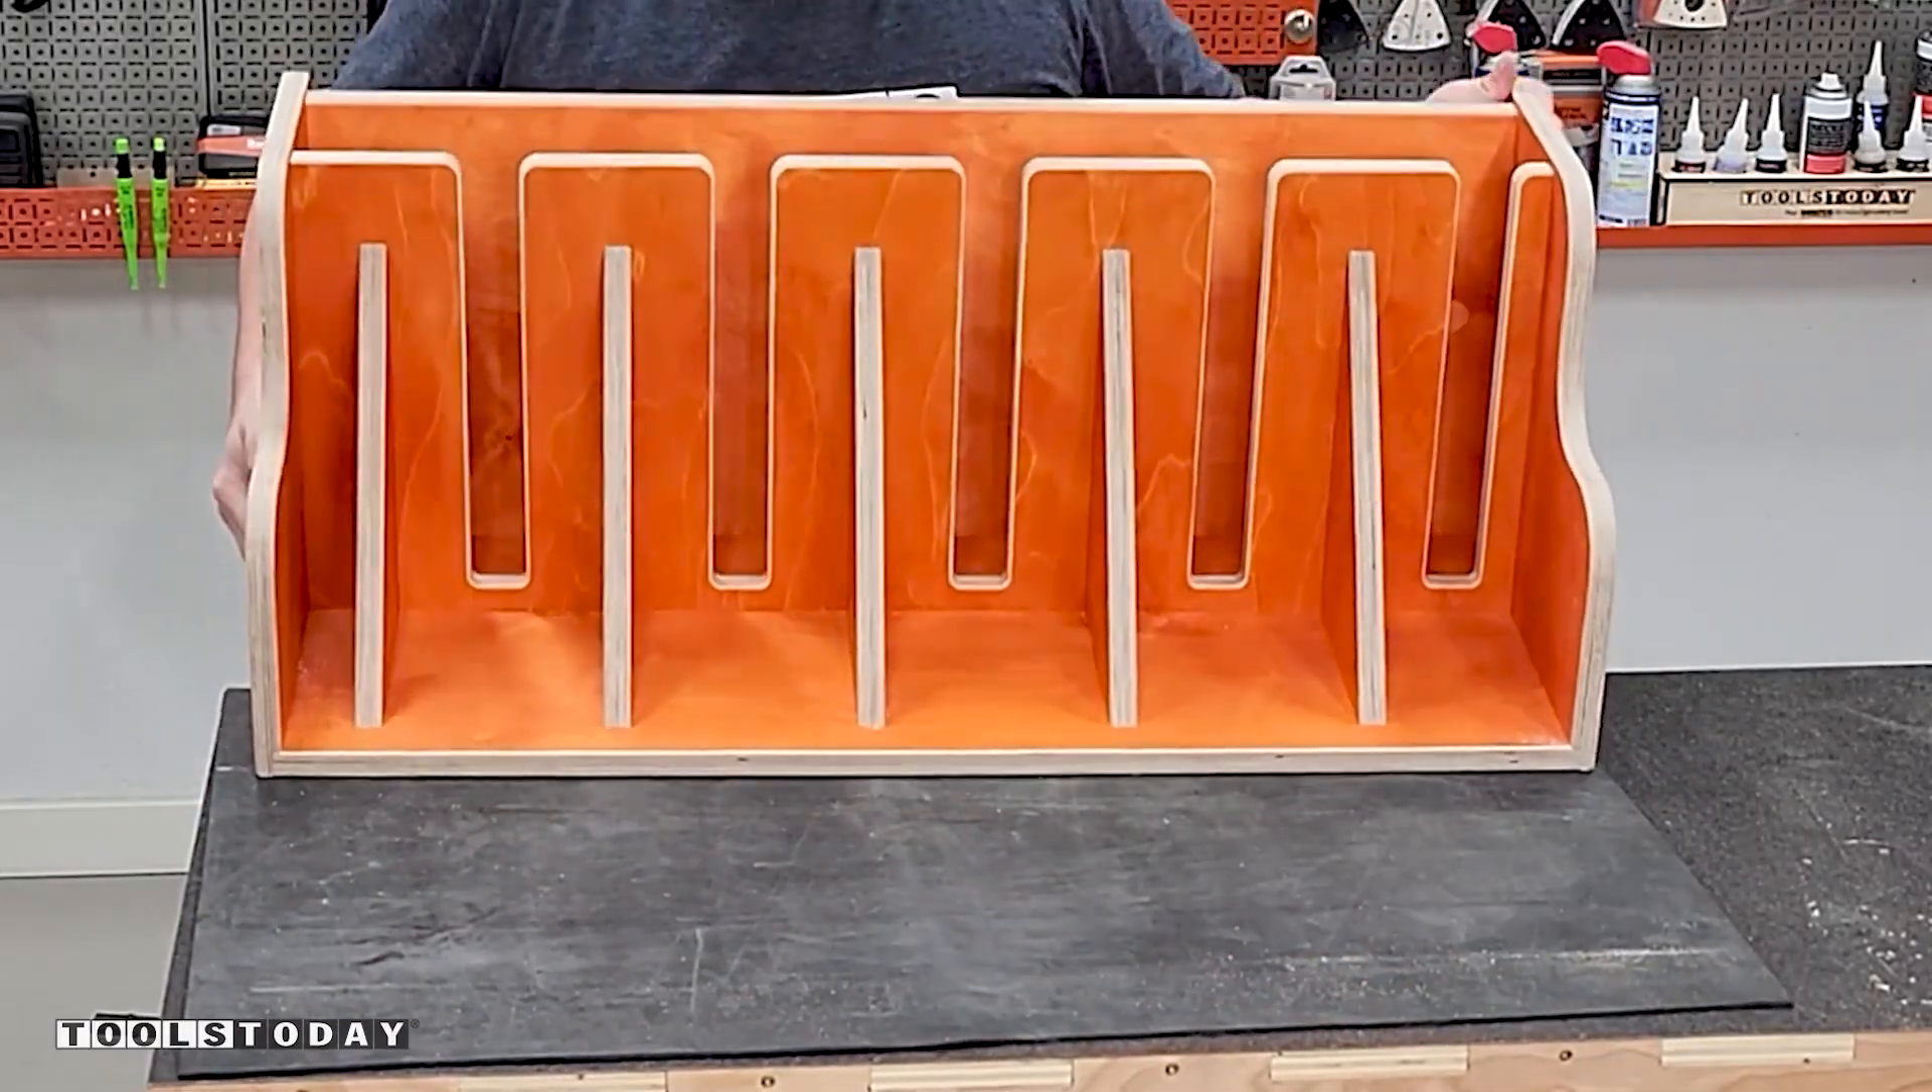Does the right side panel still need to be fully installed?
No.